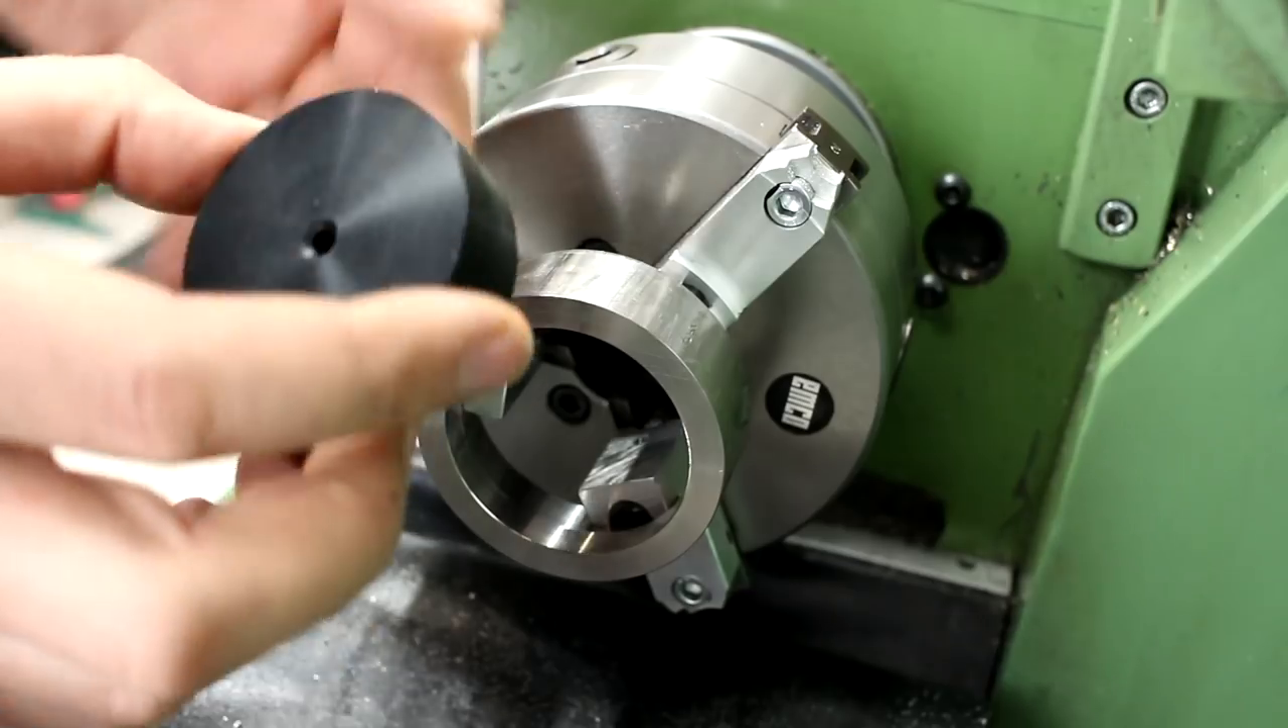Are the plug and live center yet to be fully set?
Yes.